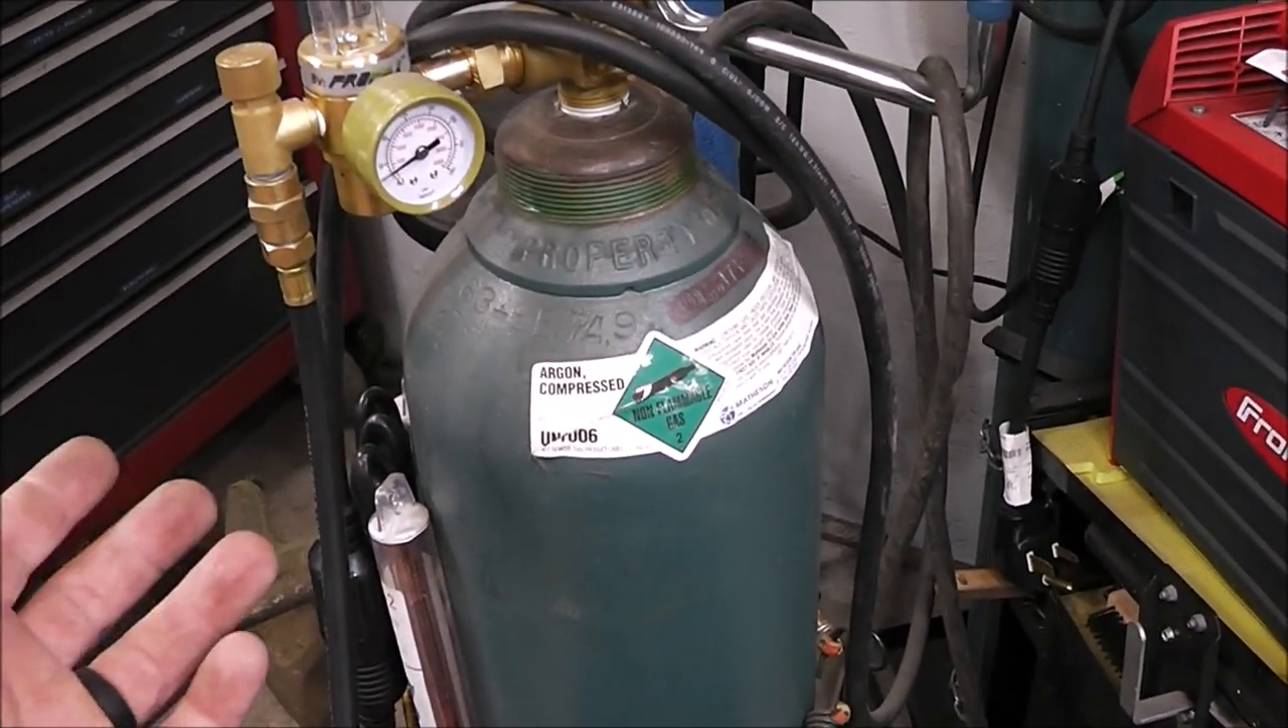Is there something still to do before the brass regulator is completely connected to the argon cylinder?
No.